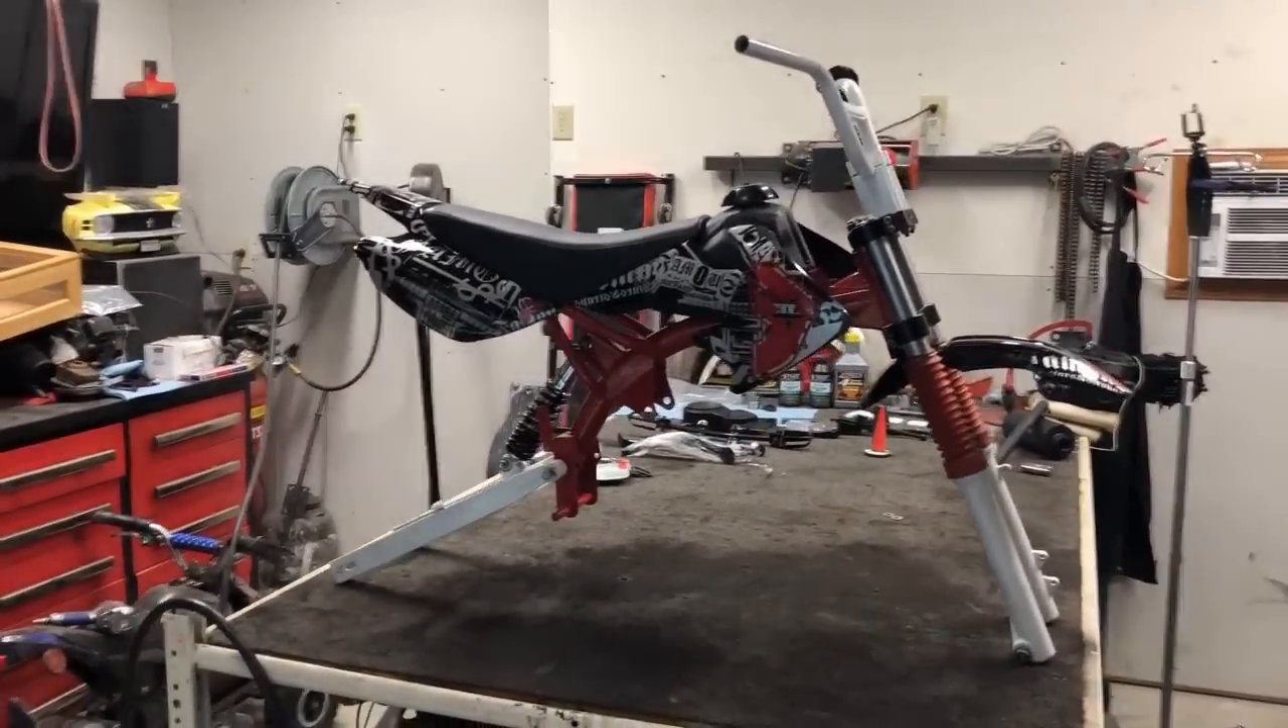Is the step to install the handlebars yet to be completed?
No.